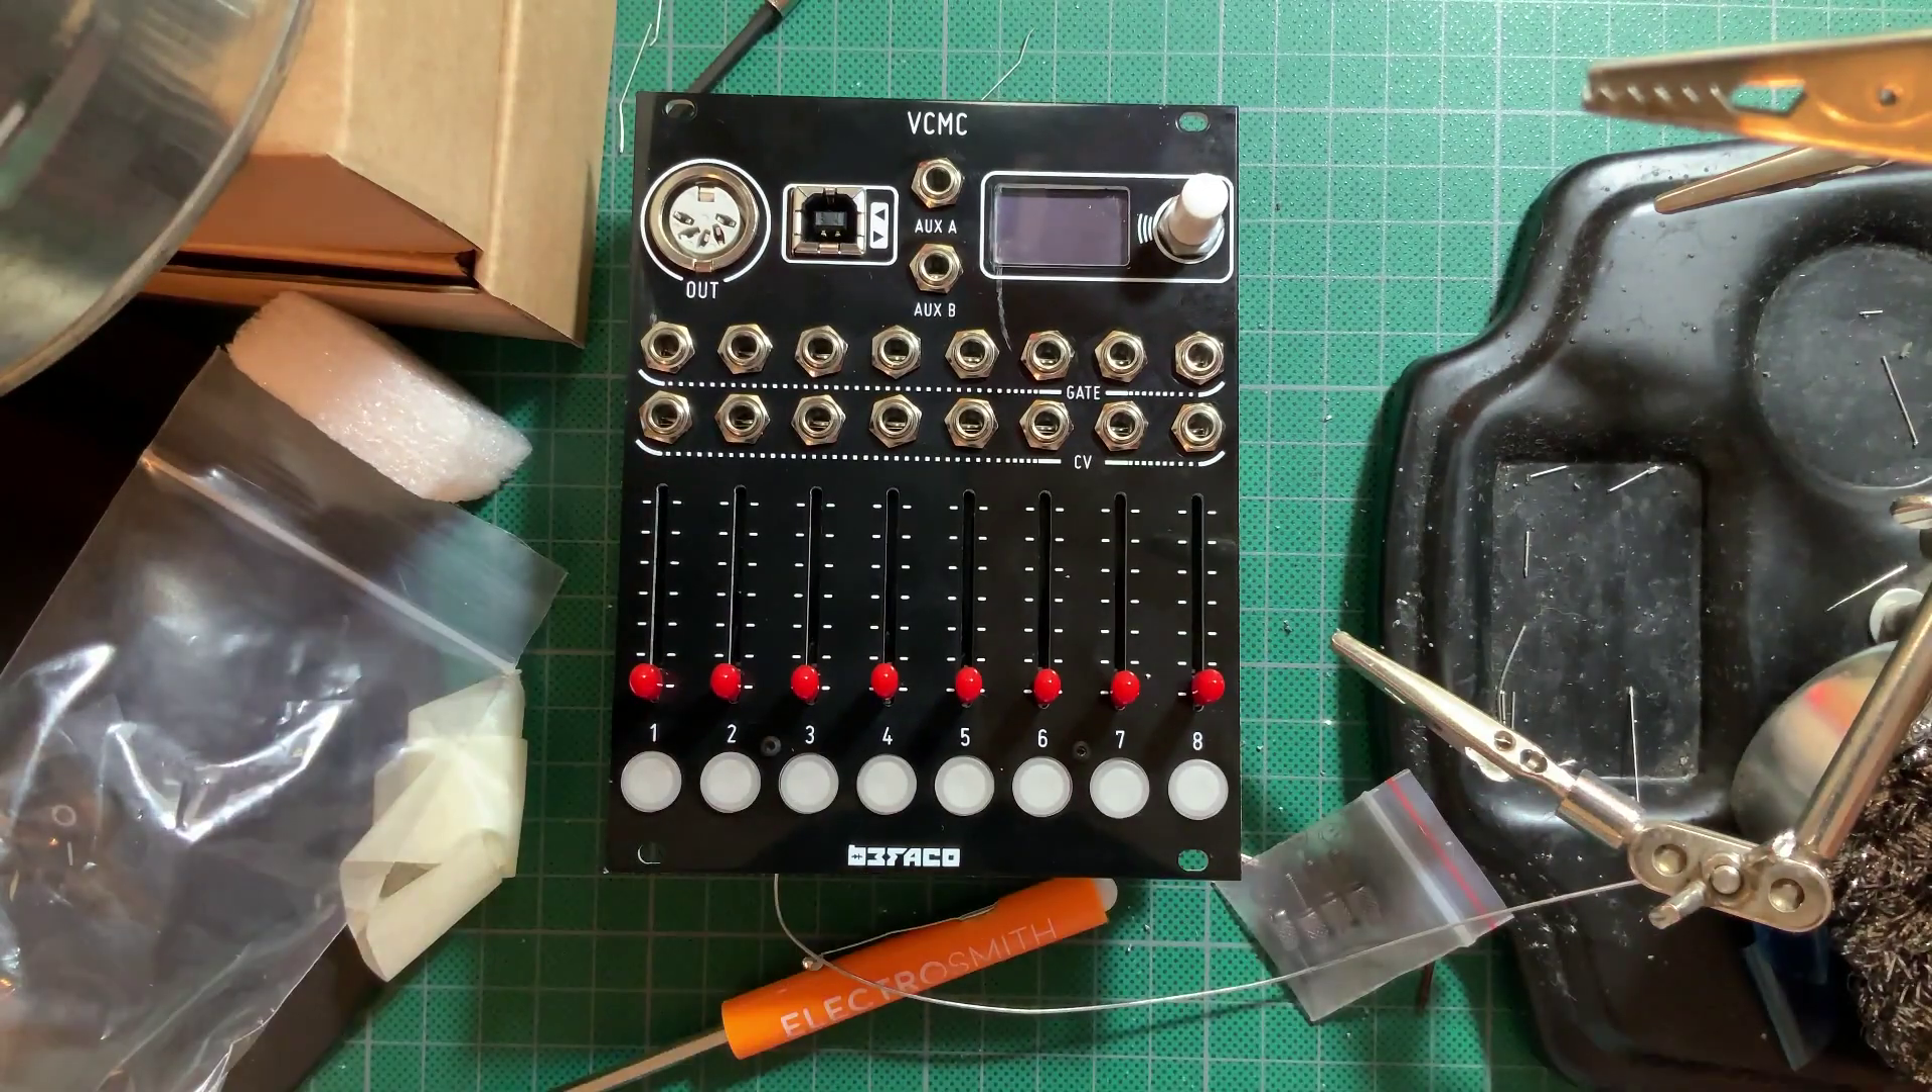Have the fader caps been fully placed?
Yes.